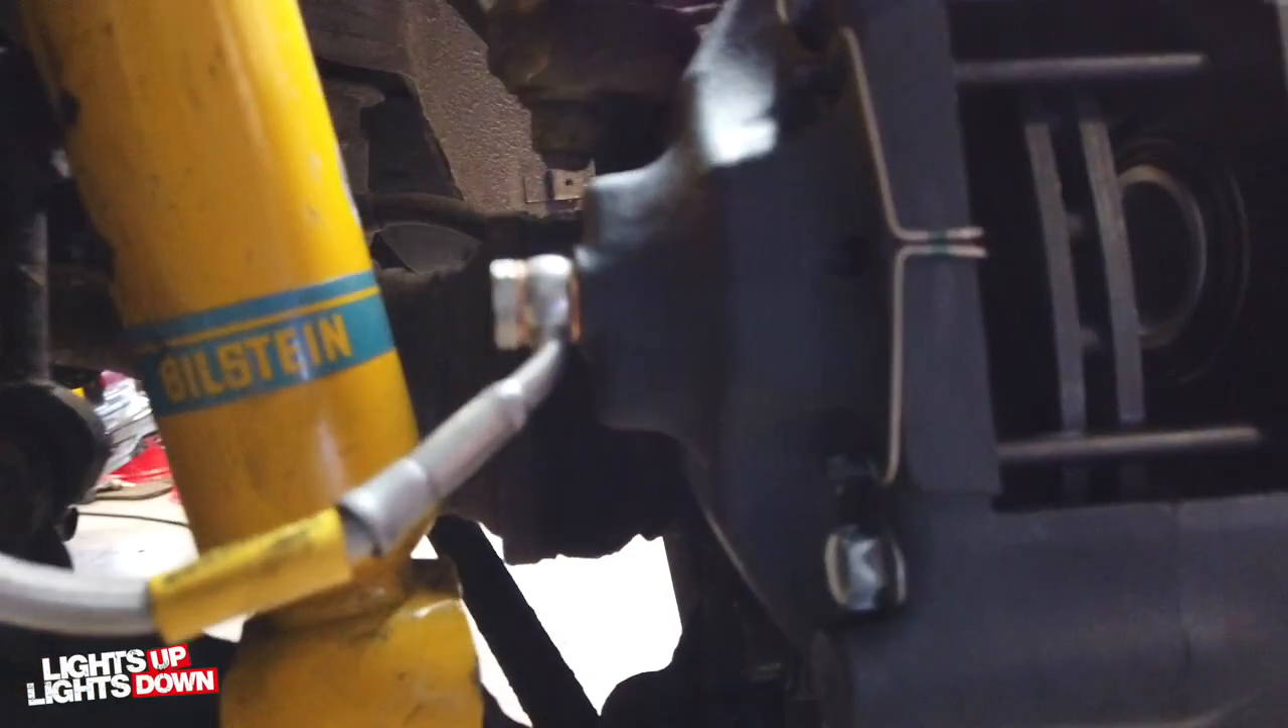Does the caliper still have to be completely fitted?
No.